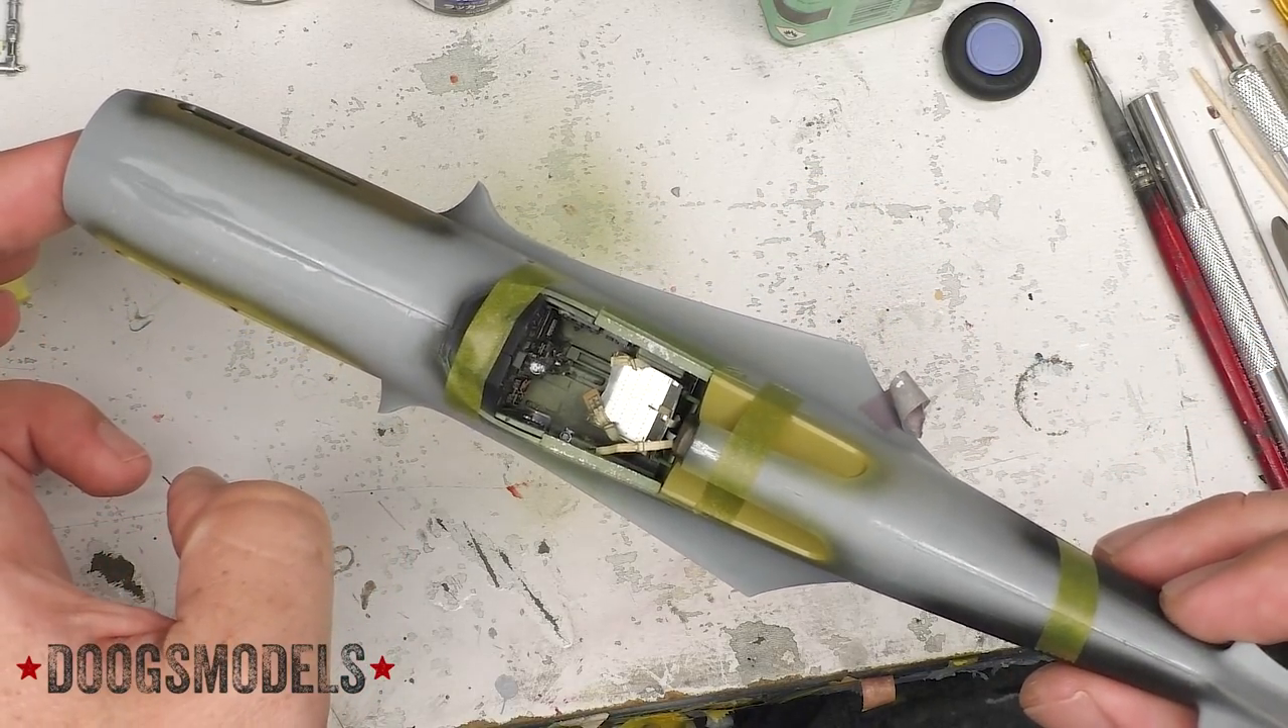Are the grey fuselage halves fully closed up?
Yes.